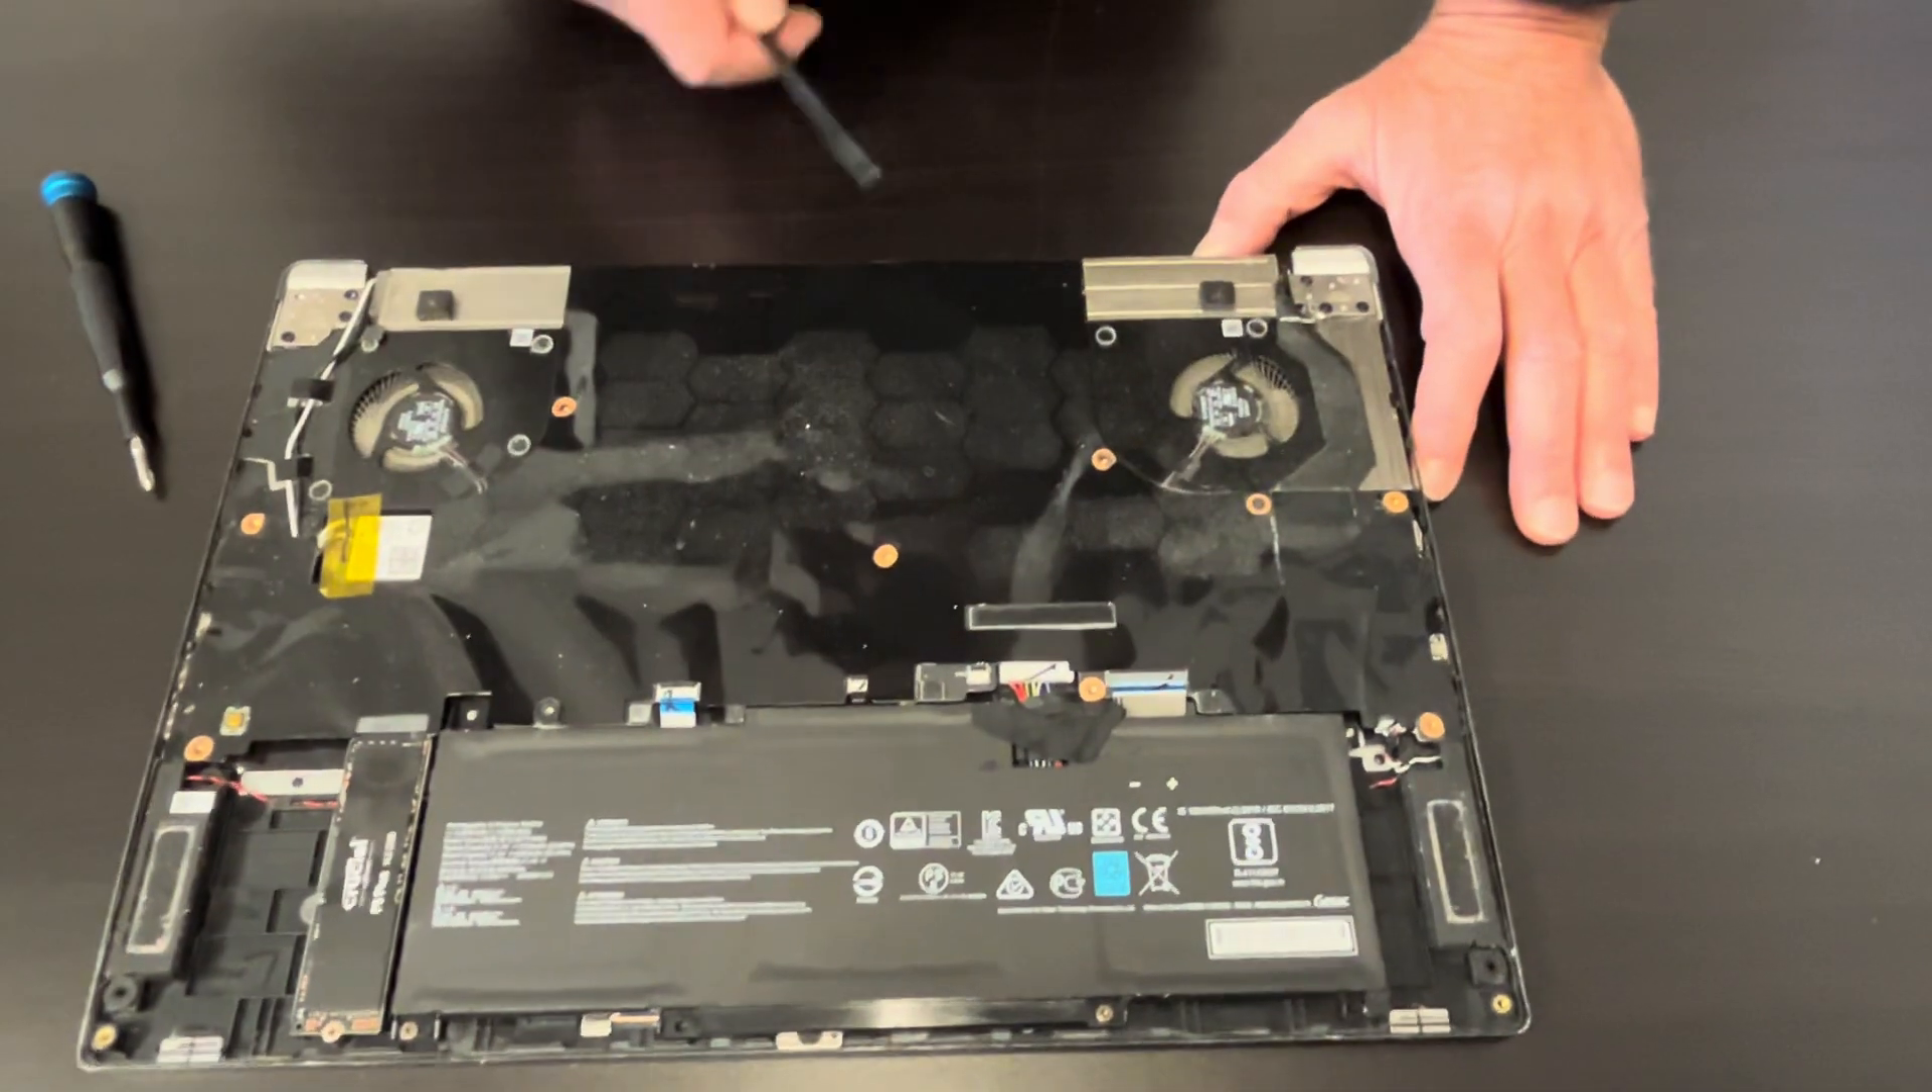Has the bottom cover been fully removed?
Yes.